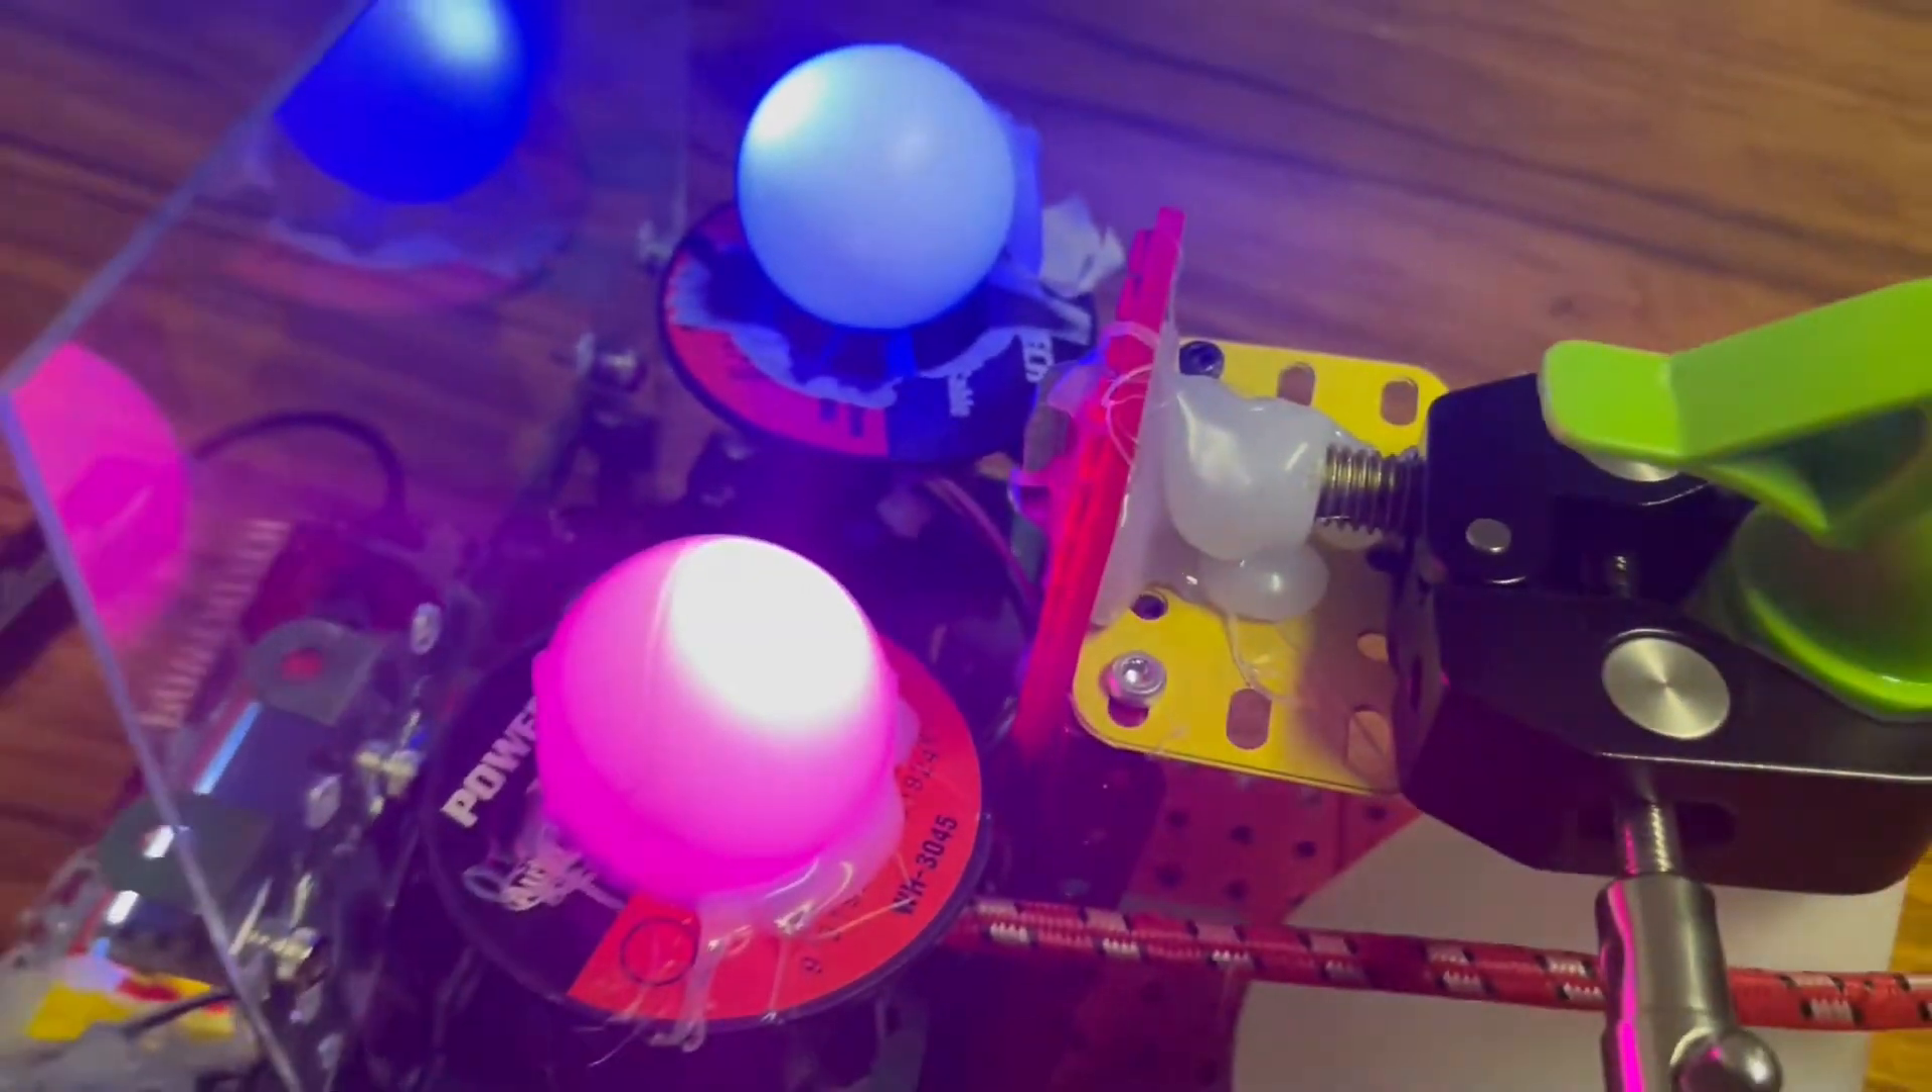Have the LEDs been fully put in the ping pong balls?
Yes.